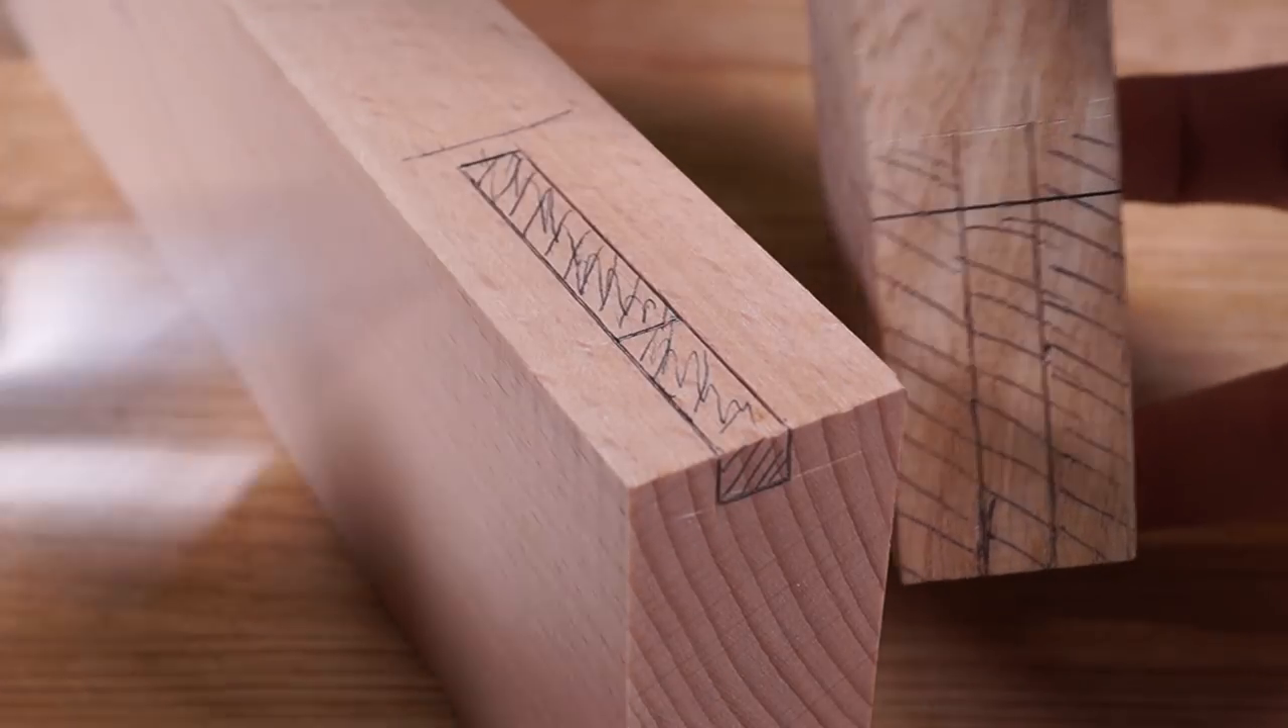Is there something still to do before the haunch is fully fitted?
Yes.